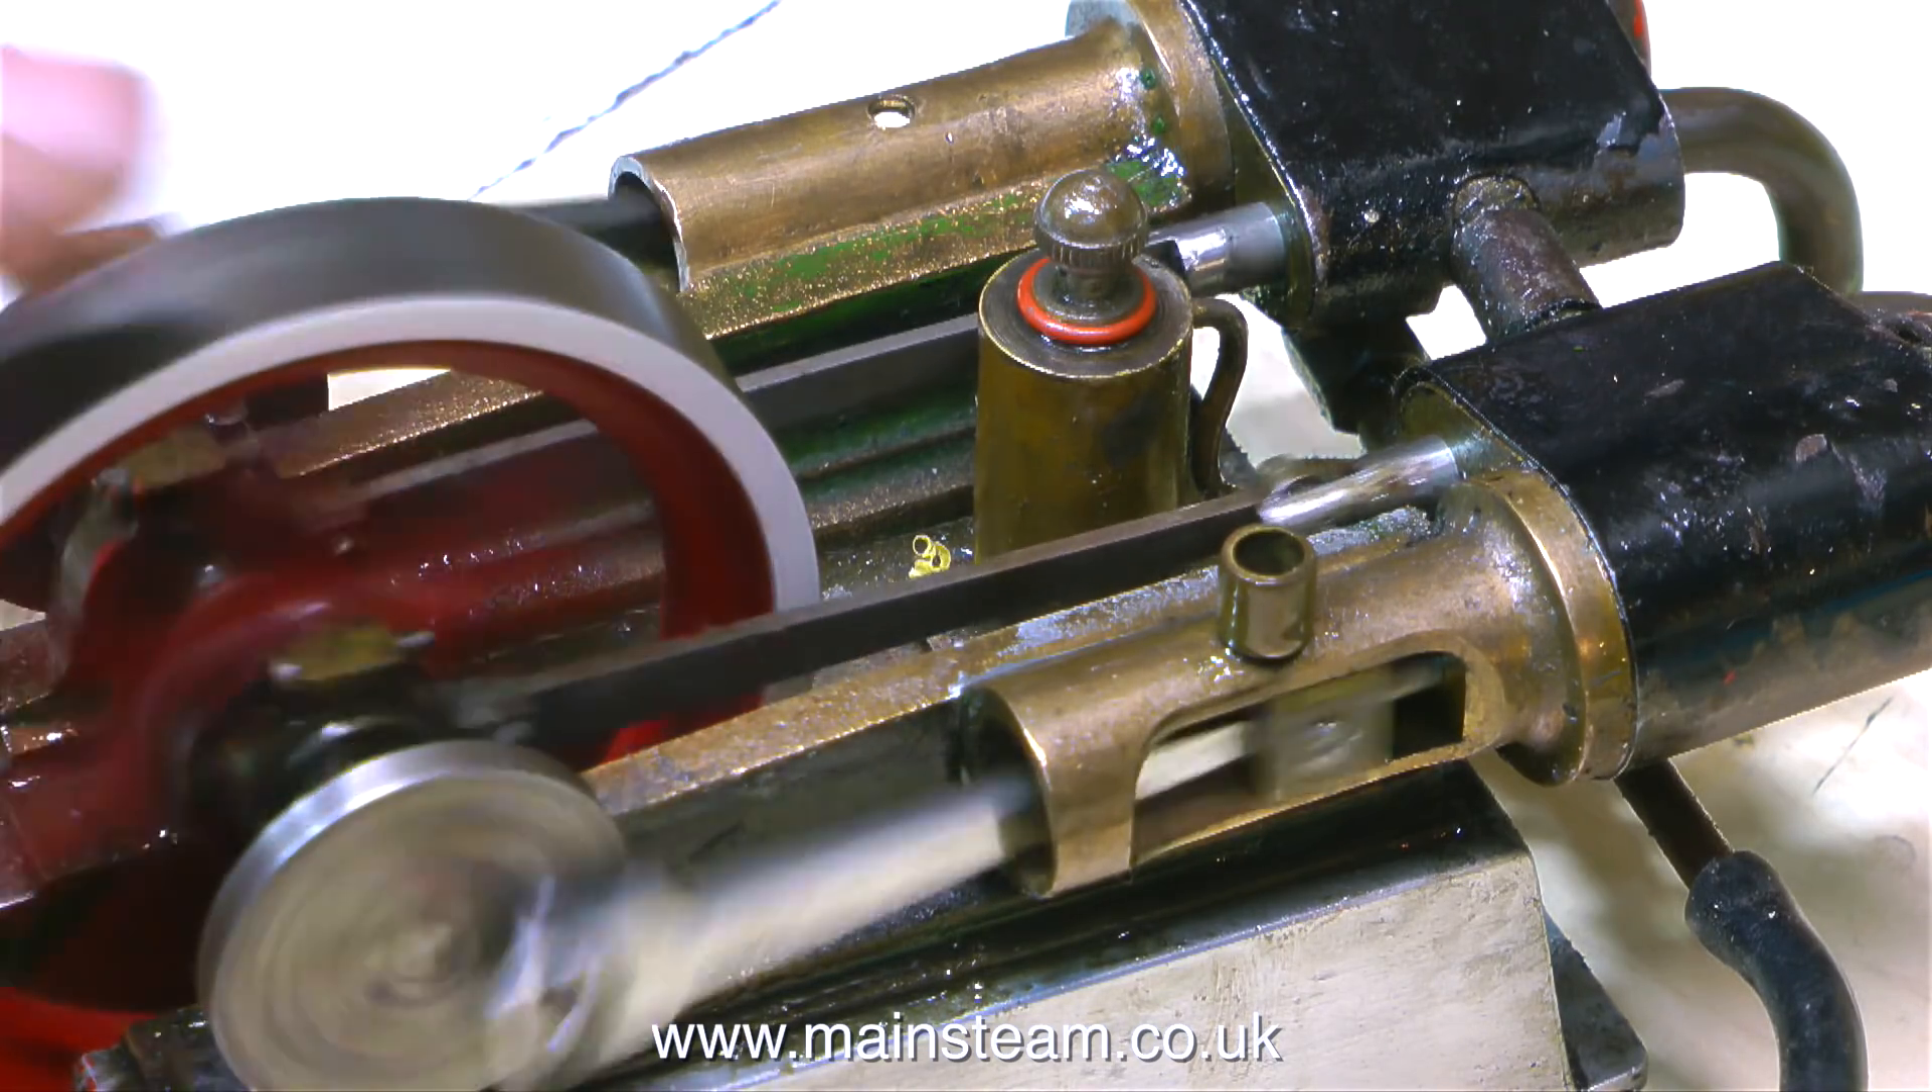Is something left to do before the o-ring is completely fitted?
No.